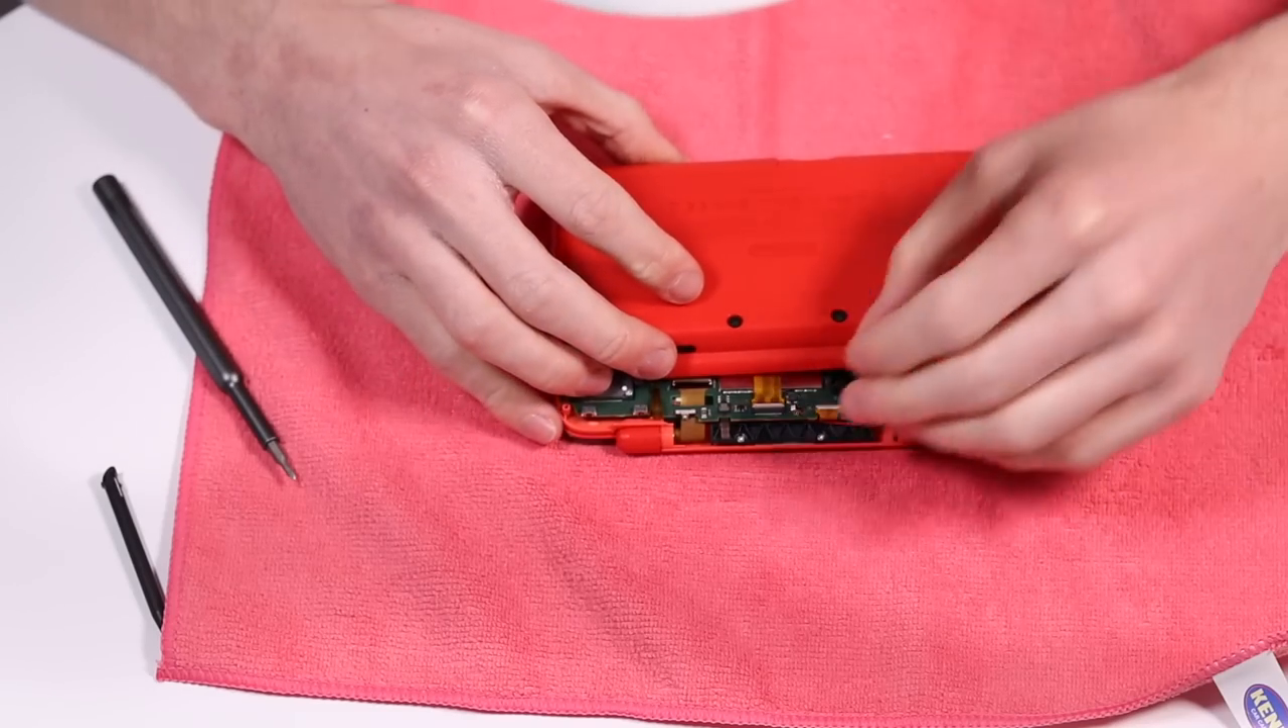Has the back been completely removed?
No.